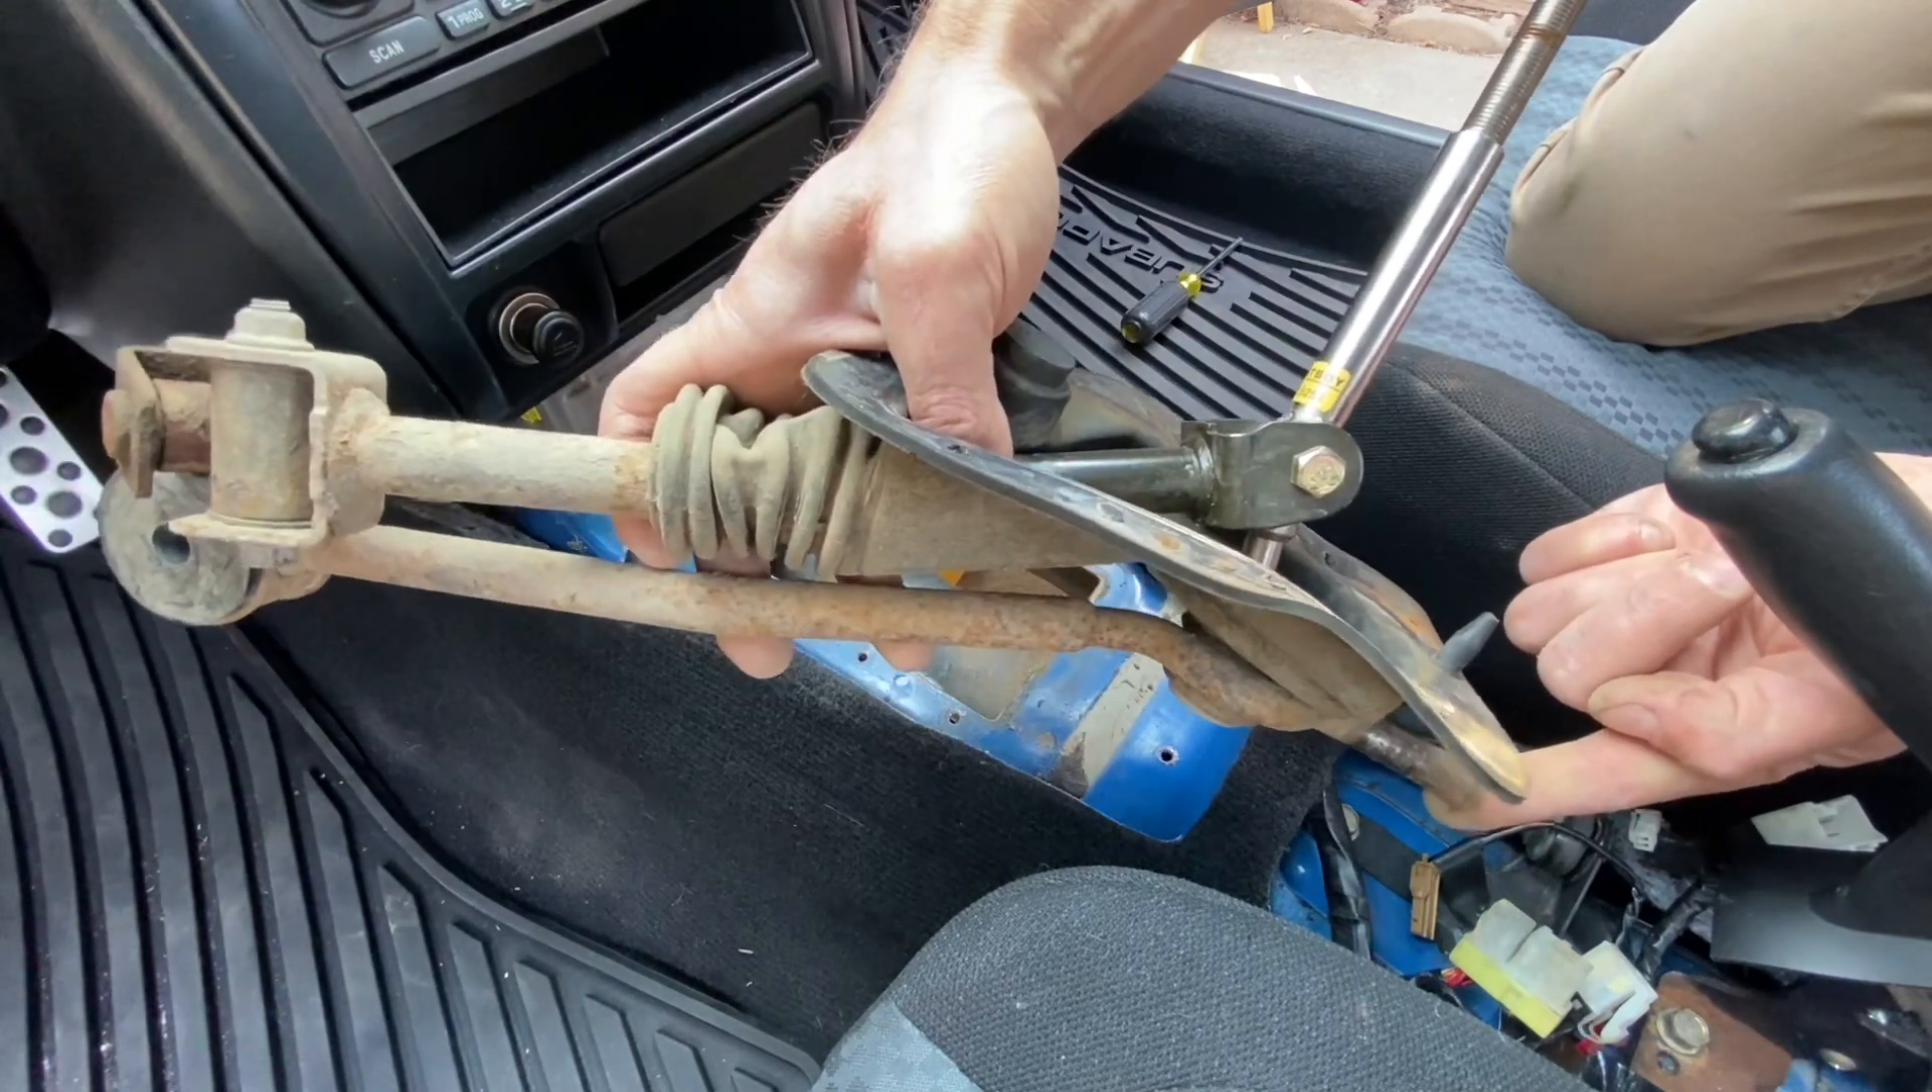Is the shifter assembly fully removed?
Yes.